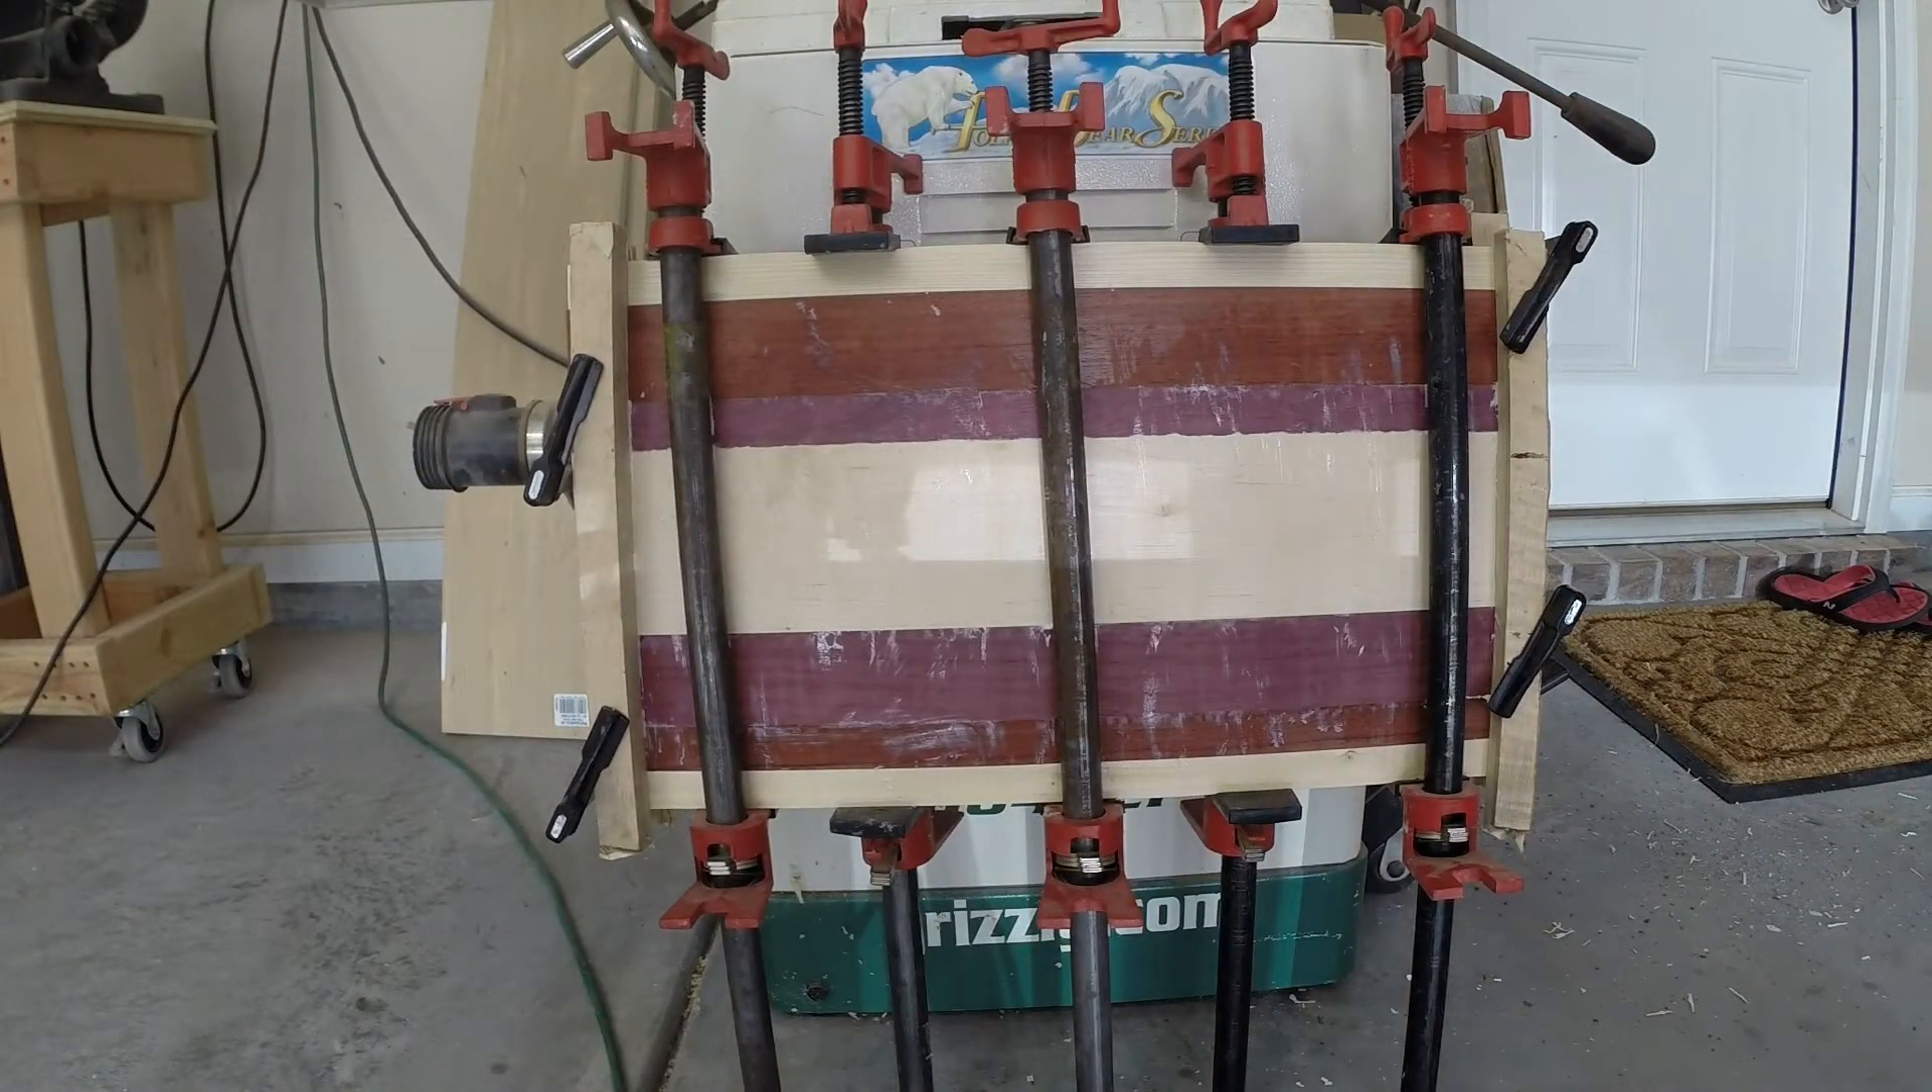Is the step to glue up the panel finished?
Yes.